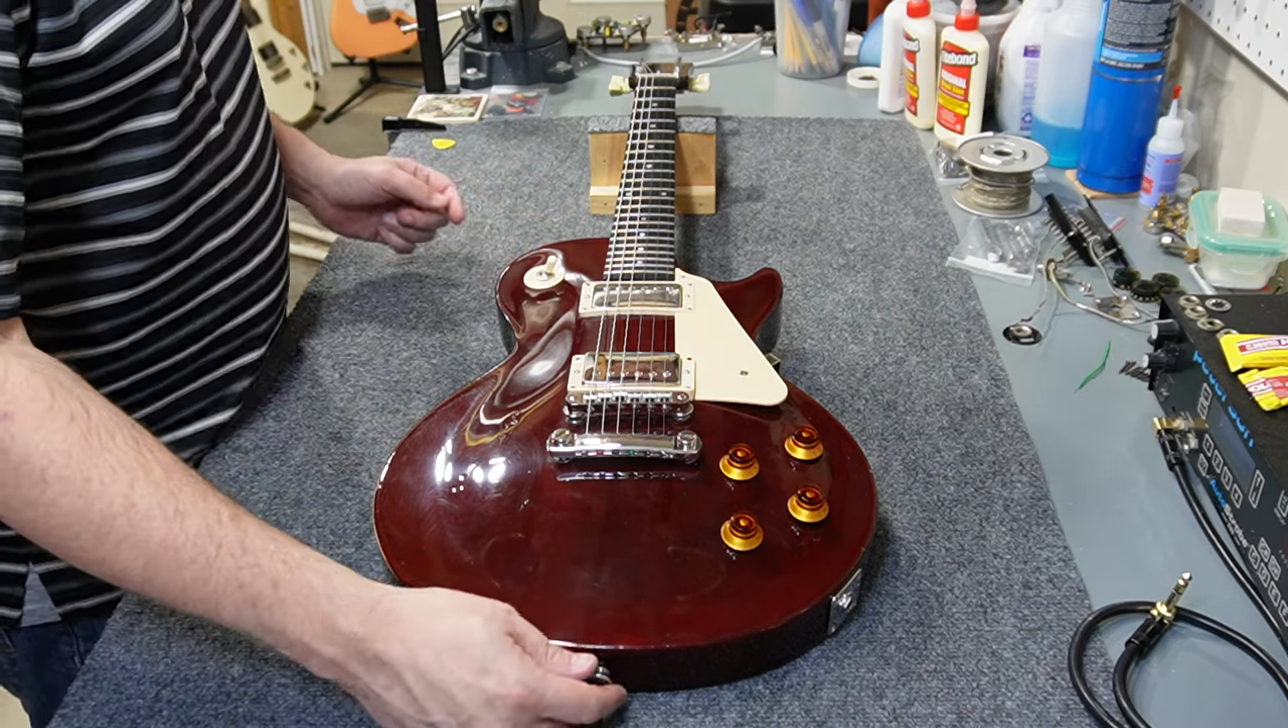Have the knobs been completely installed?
Yes.